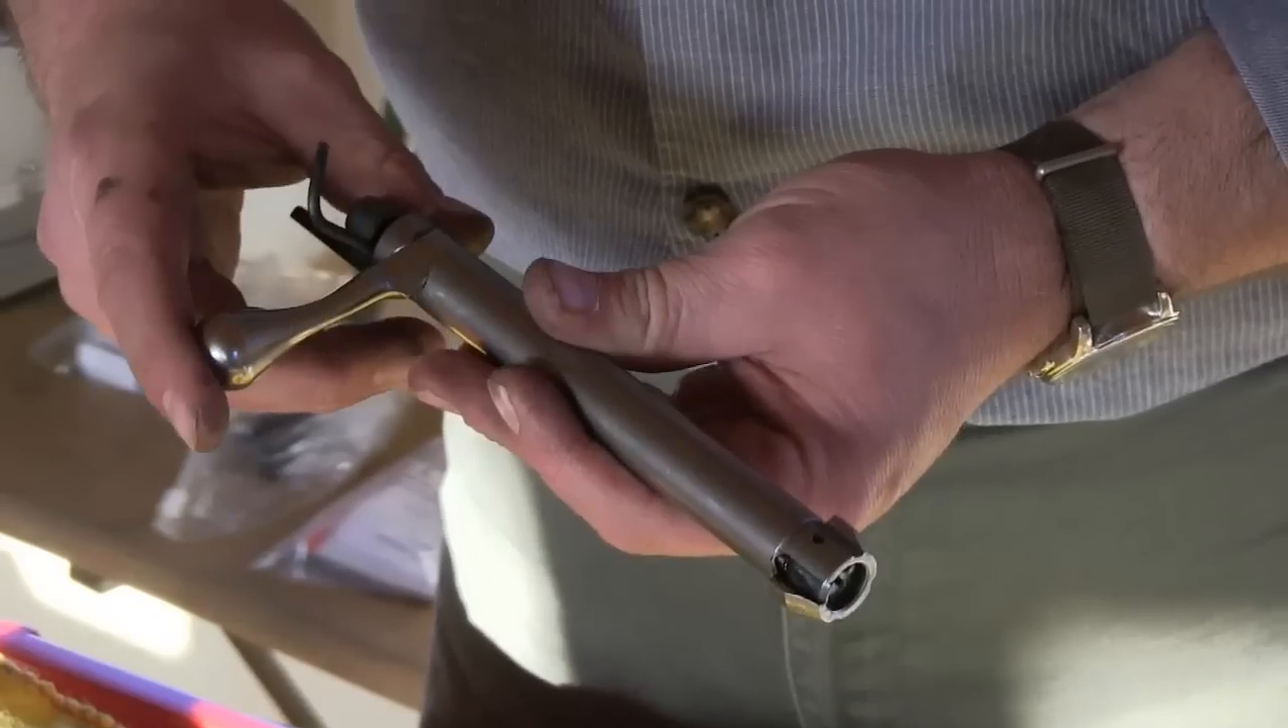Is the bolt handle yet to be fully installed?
No.